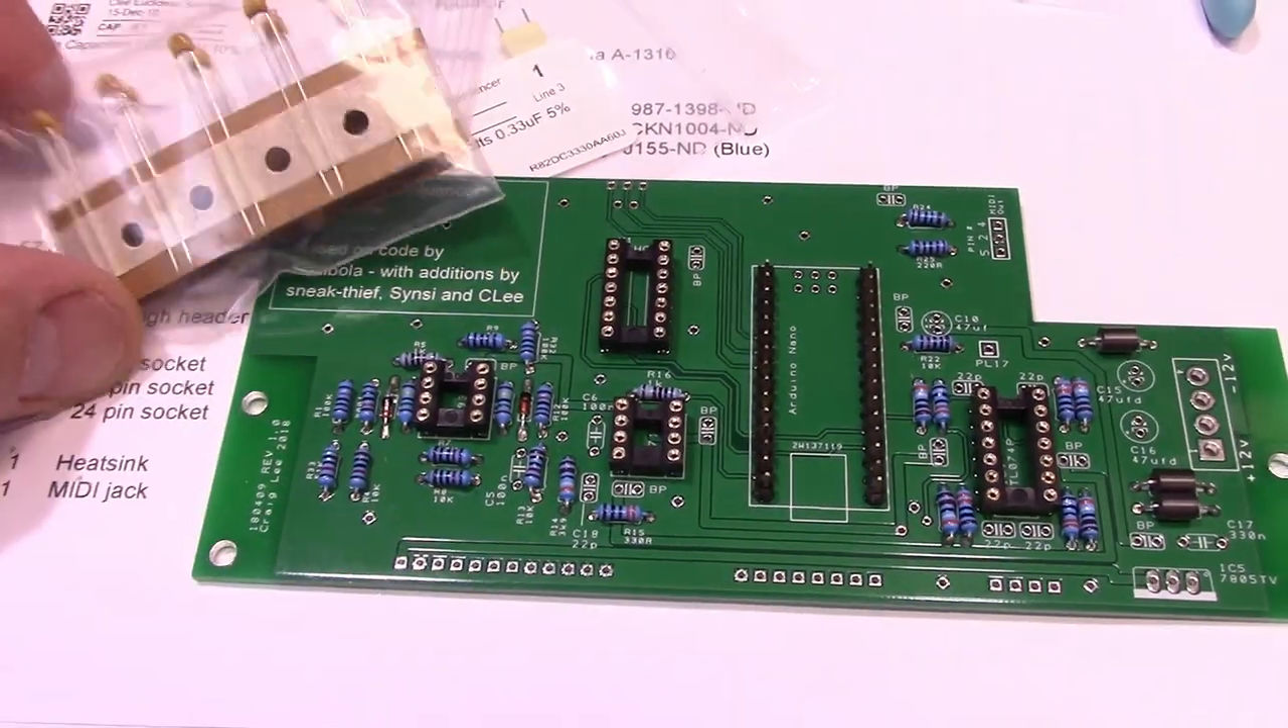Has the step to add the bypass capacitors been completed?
No.